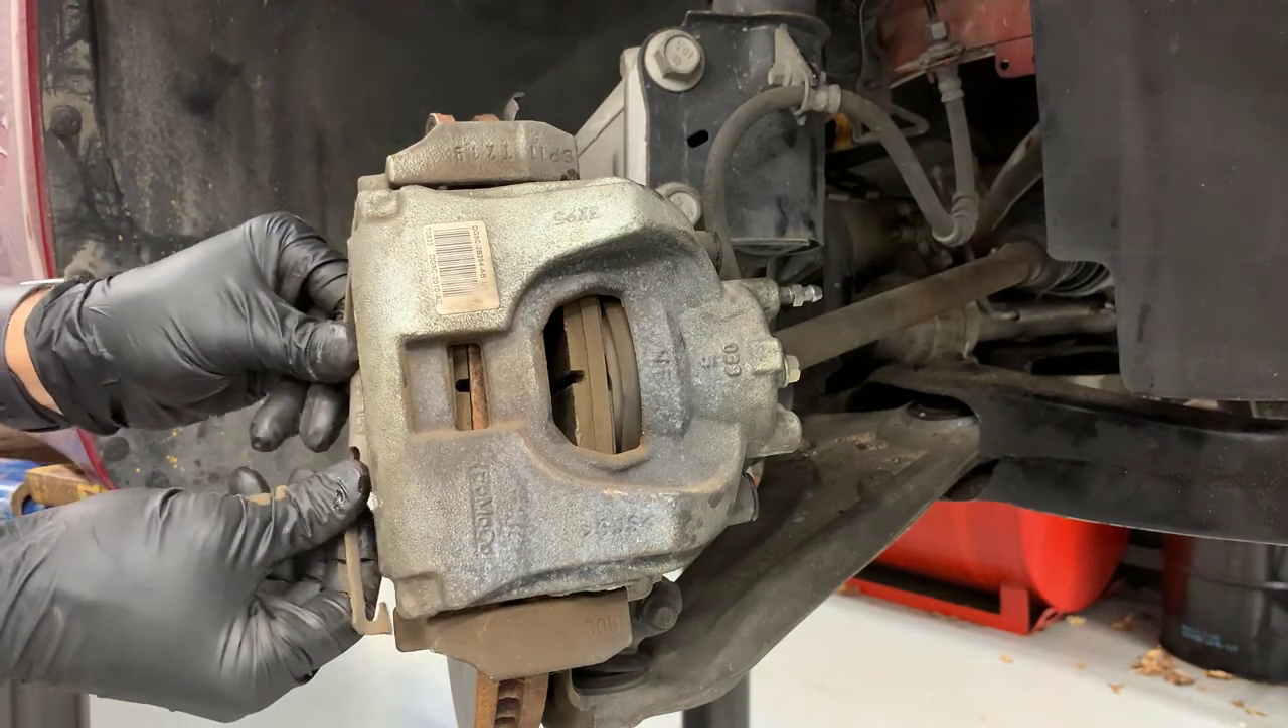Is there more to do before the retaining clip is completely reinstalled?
Yes.